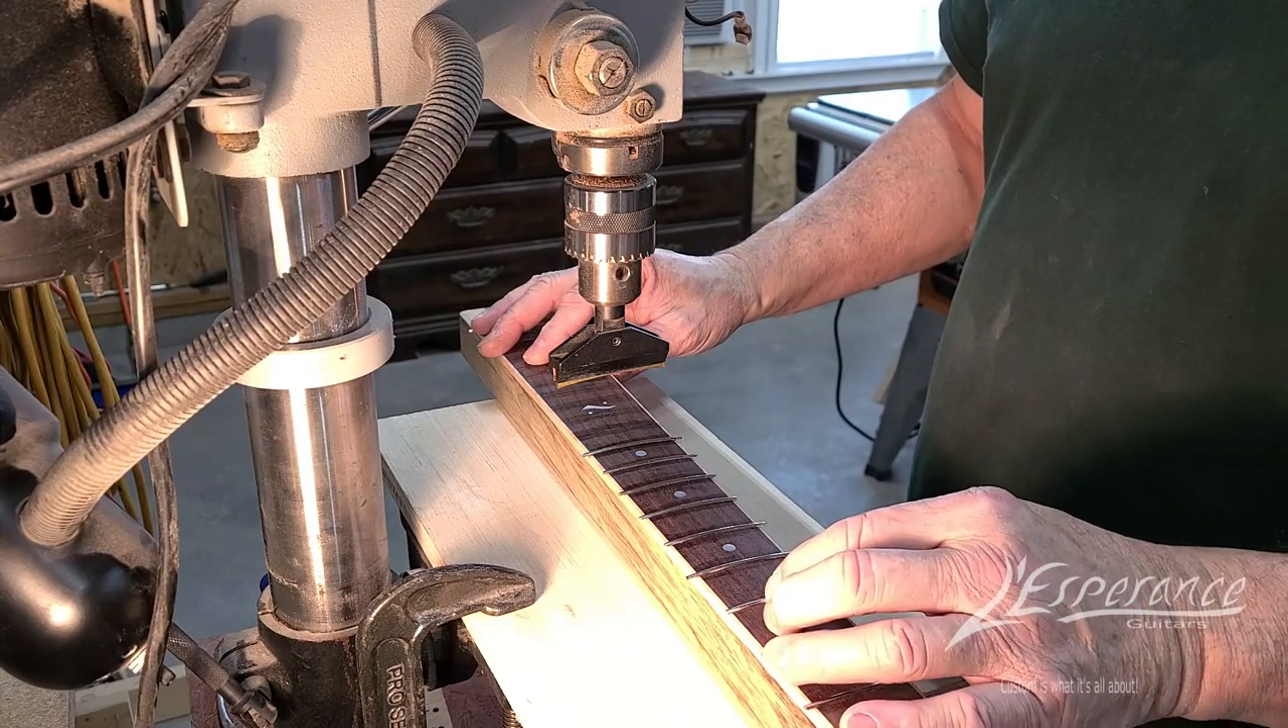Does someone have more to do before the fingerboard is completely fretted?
Yes.